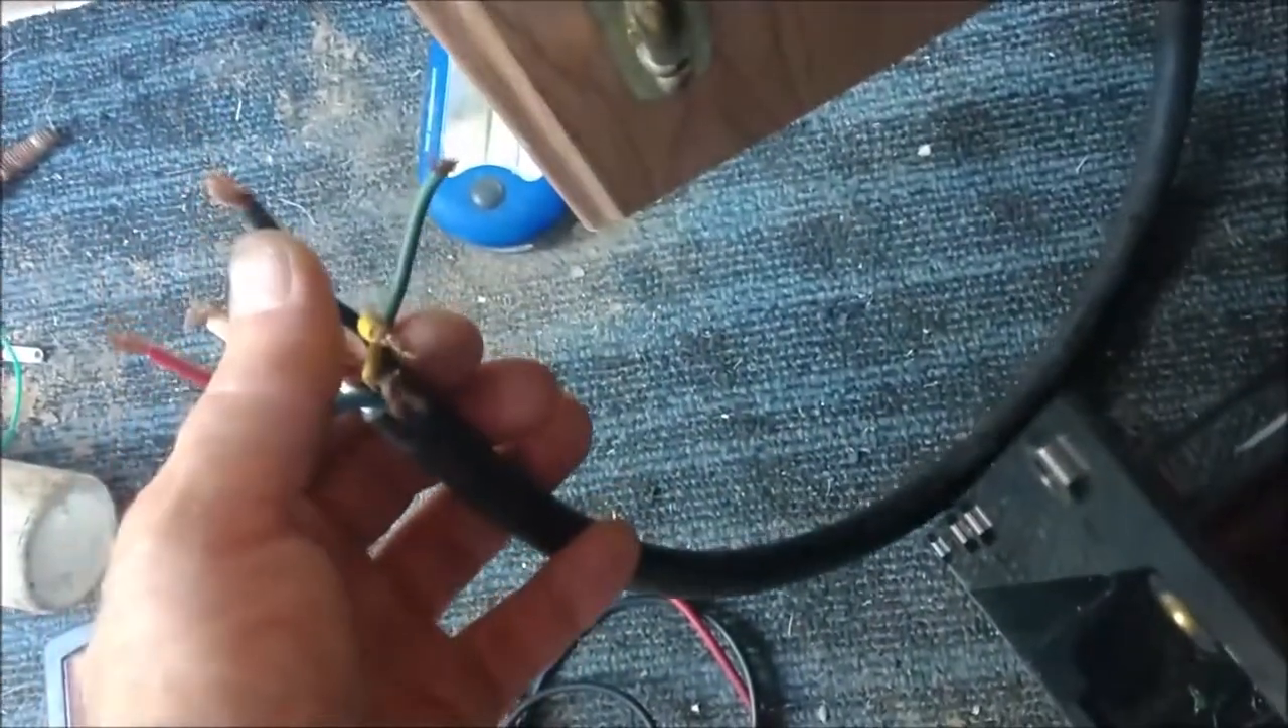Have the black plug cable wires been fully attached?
No.